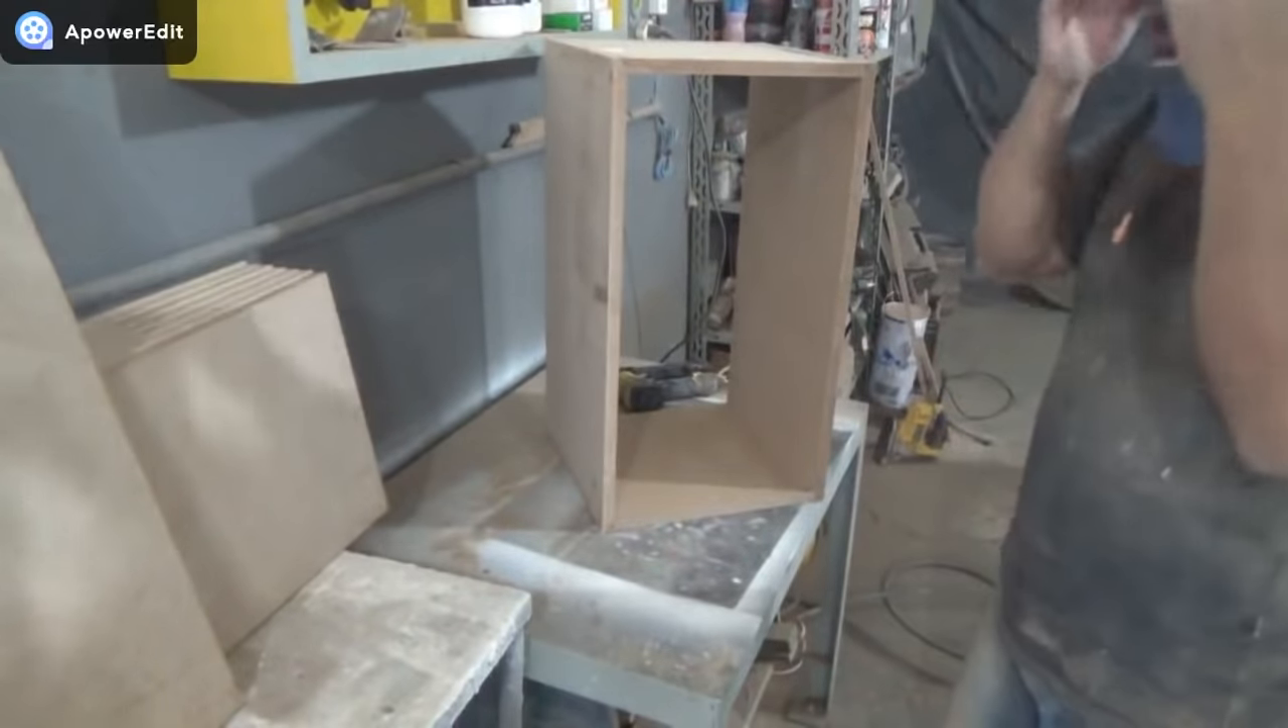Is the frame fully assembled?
Yes.